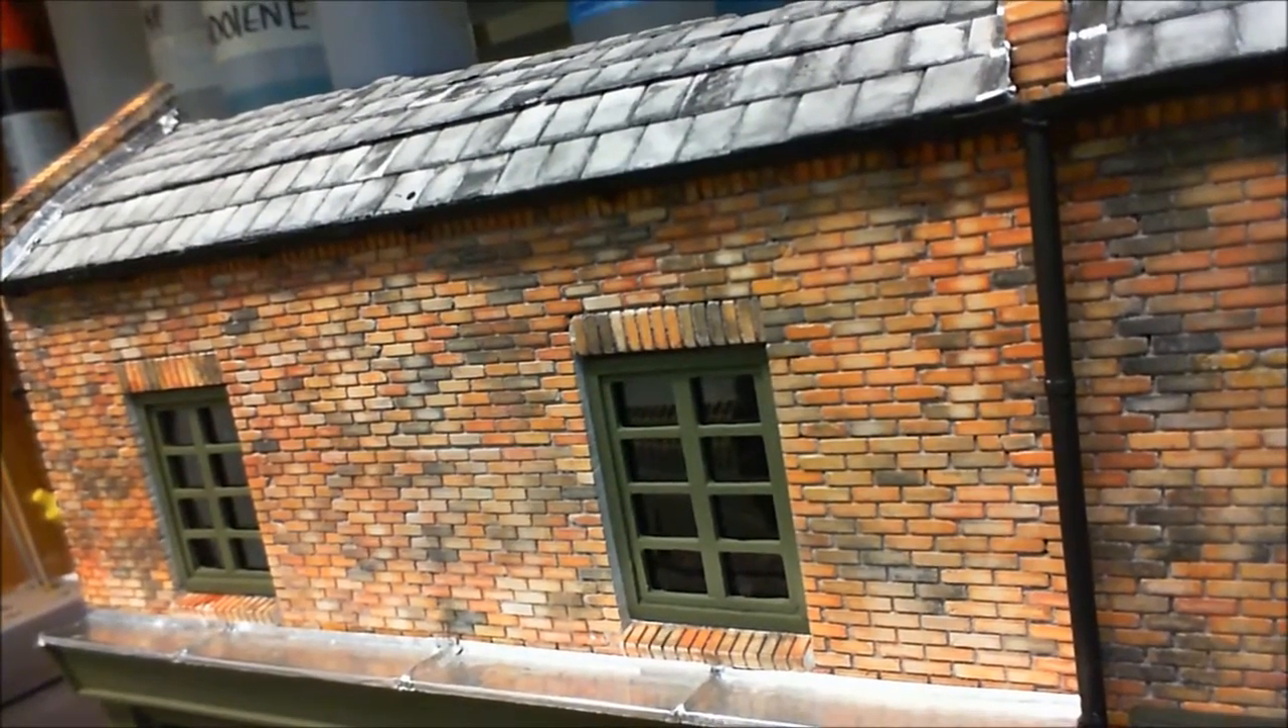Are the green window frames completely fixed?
Yes.